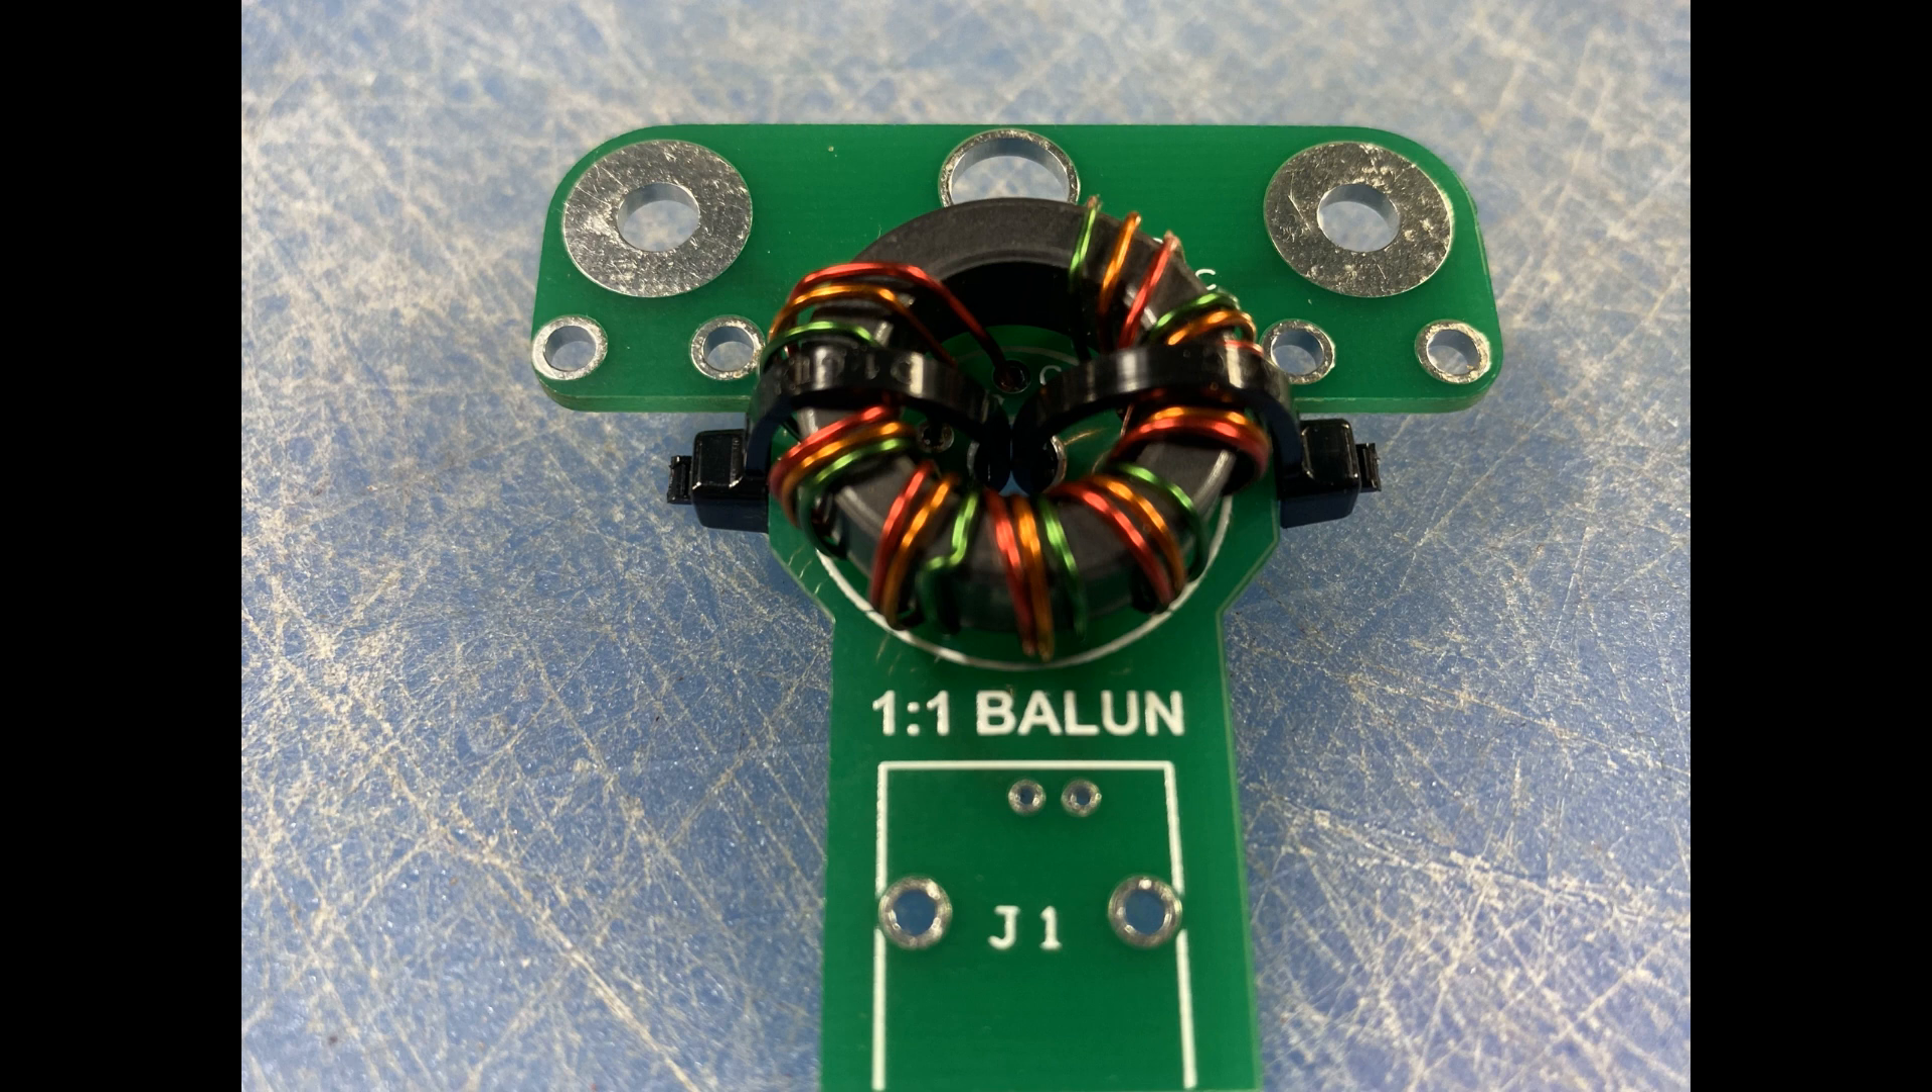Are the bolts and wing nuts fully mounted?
No.